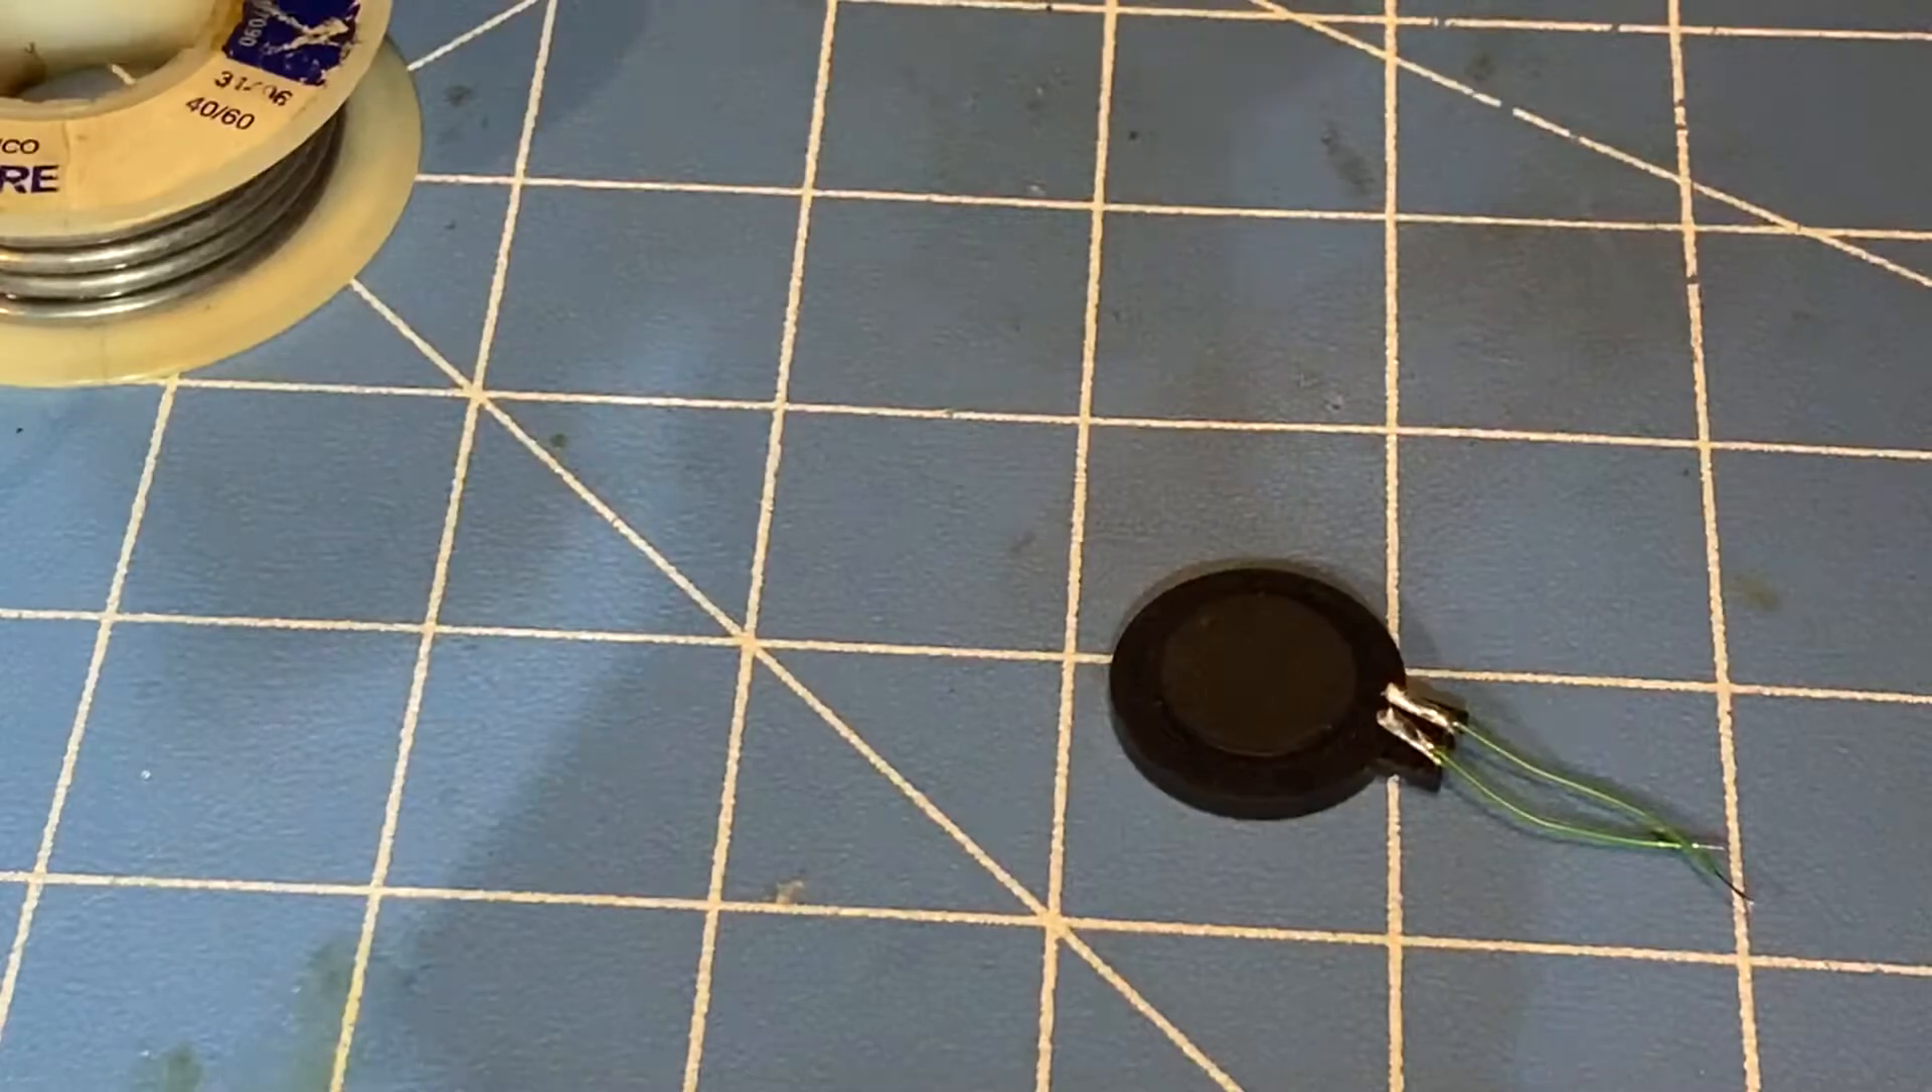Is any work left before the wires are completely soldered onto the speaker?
No.